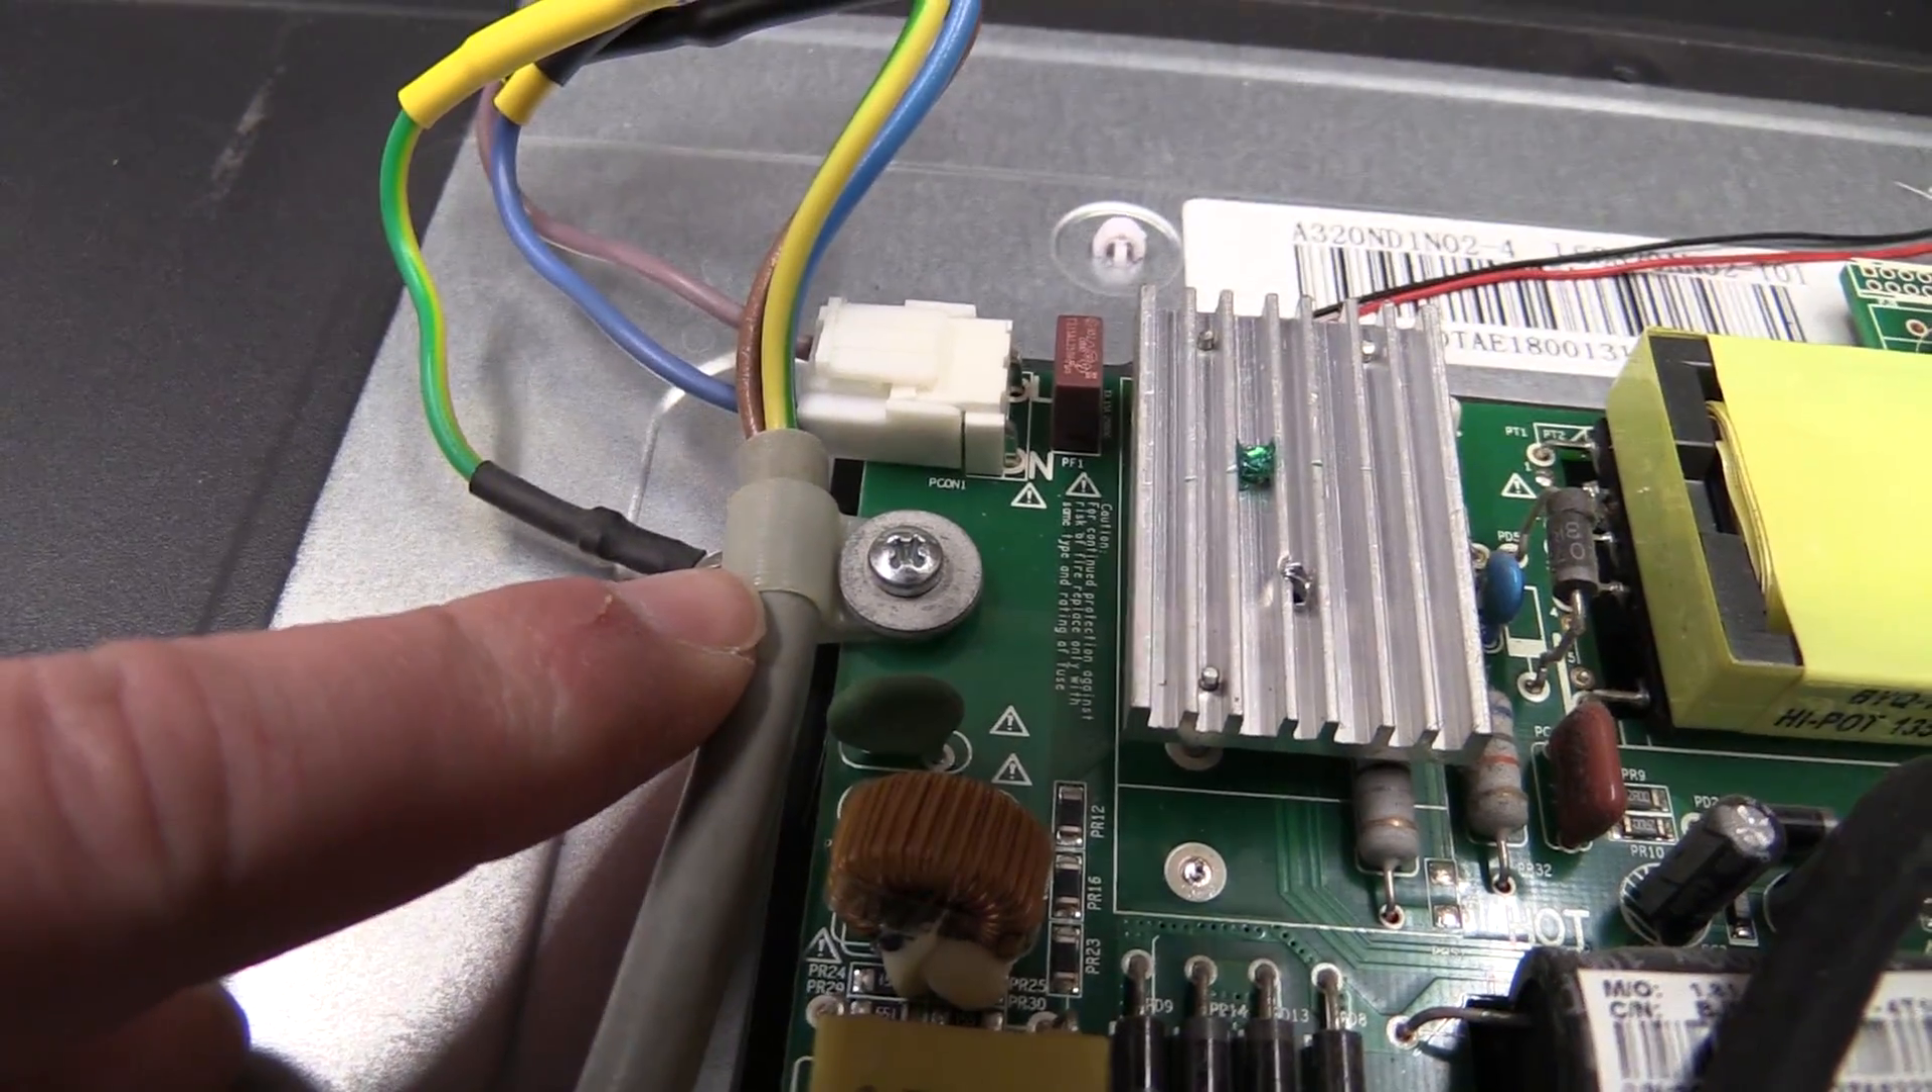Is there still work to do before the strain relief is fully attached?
No.